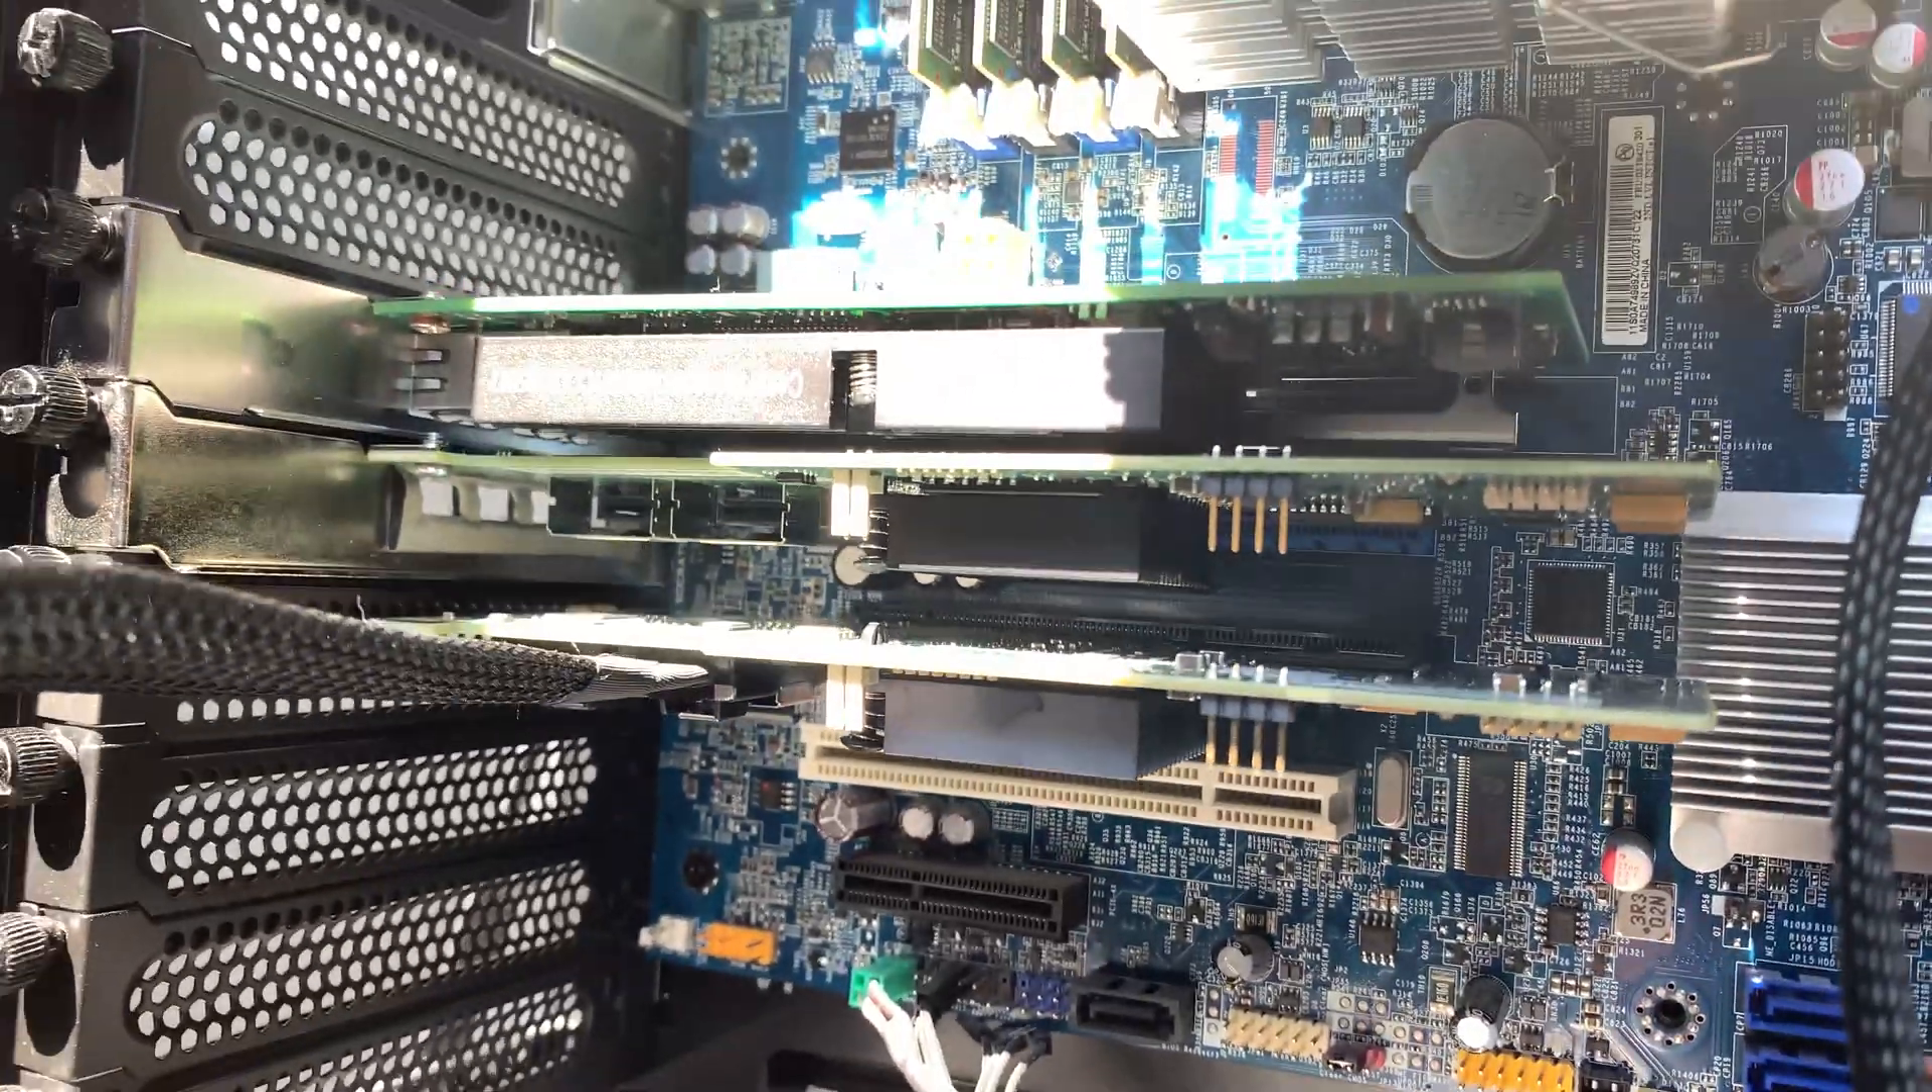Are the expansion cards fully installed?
Yes.